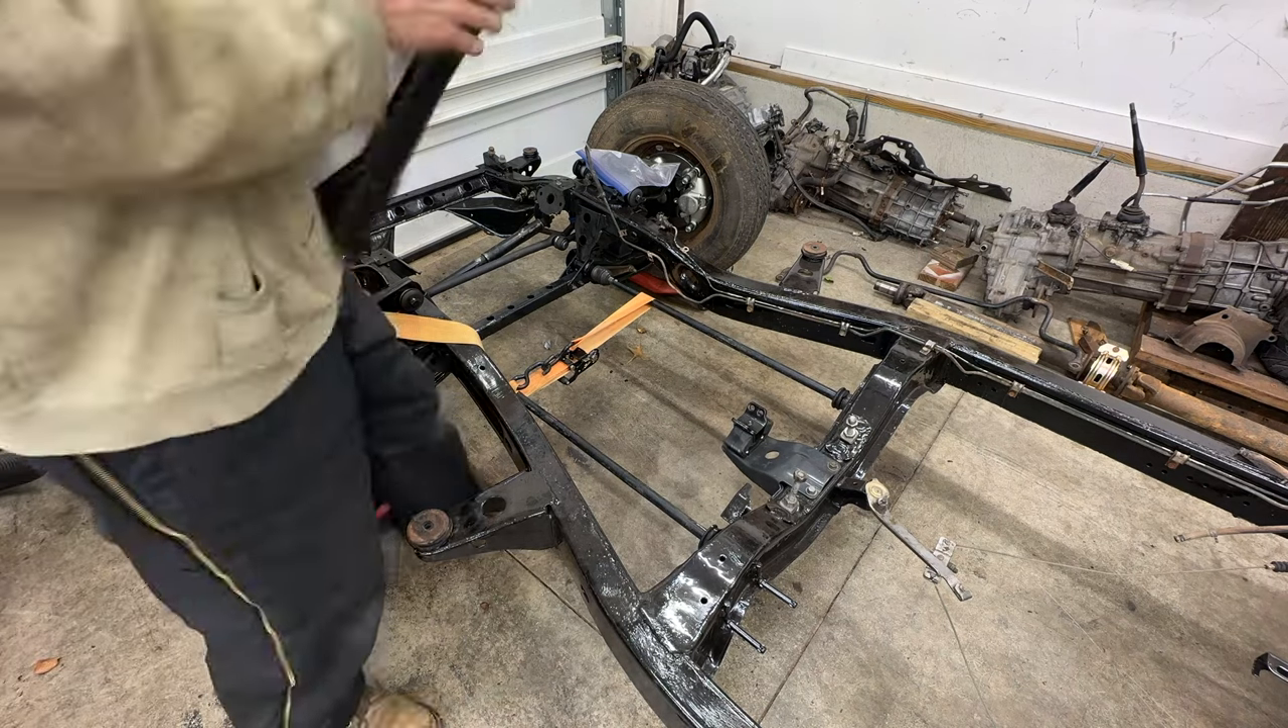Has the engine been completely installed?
No.